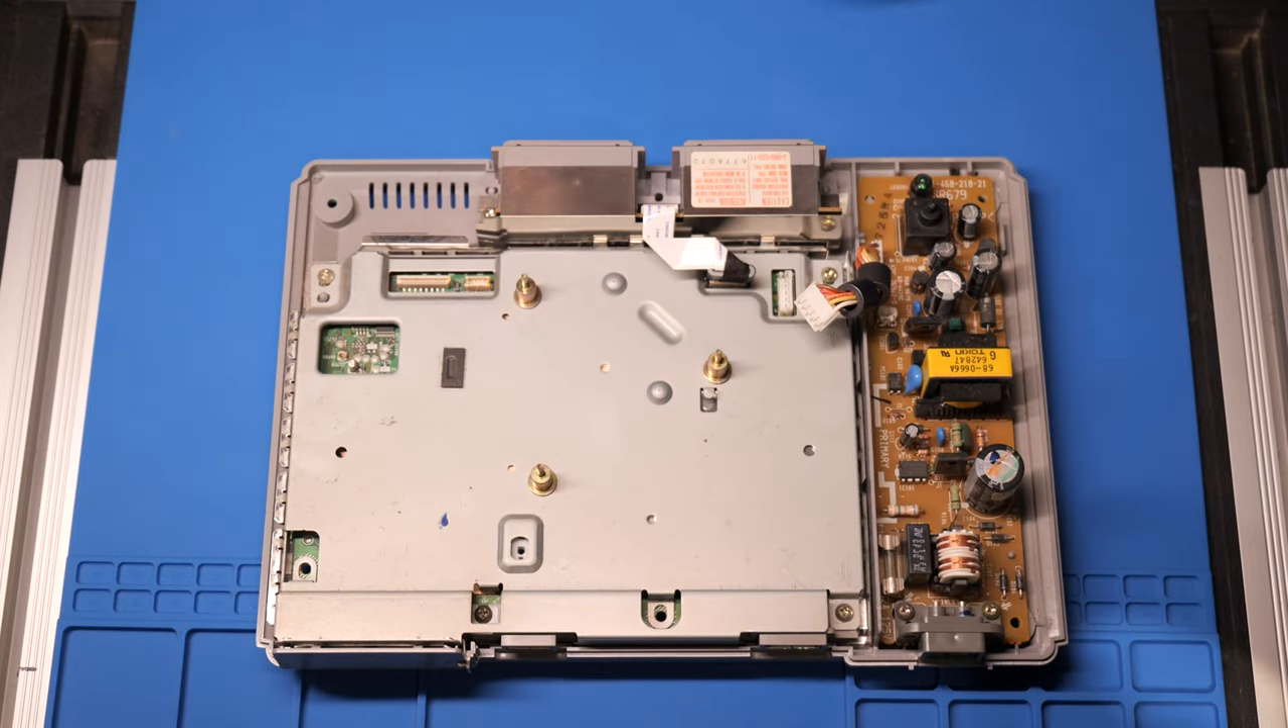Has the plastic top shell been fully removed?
Yes.